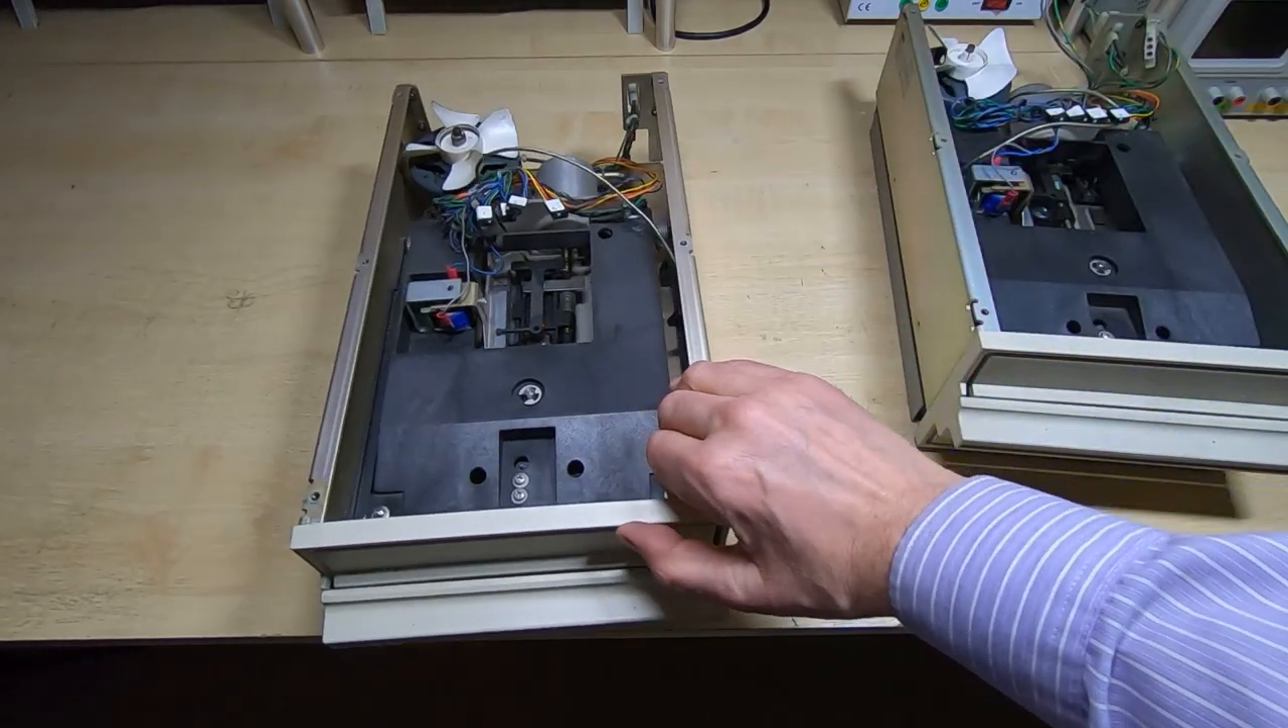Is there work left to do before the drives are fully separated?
No.